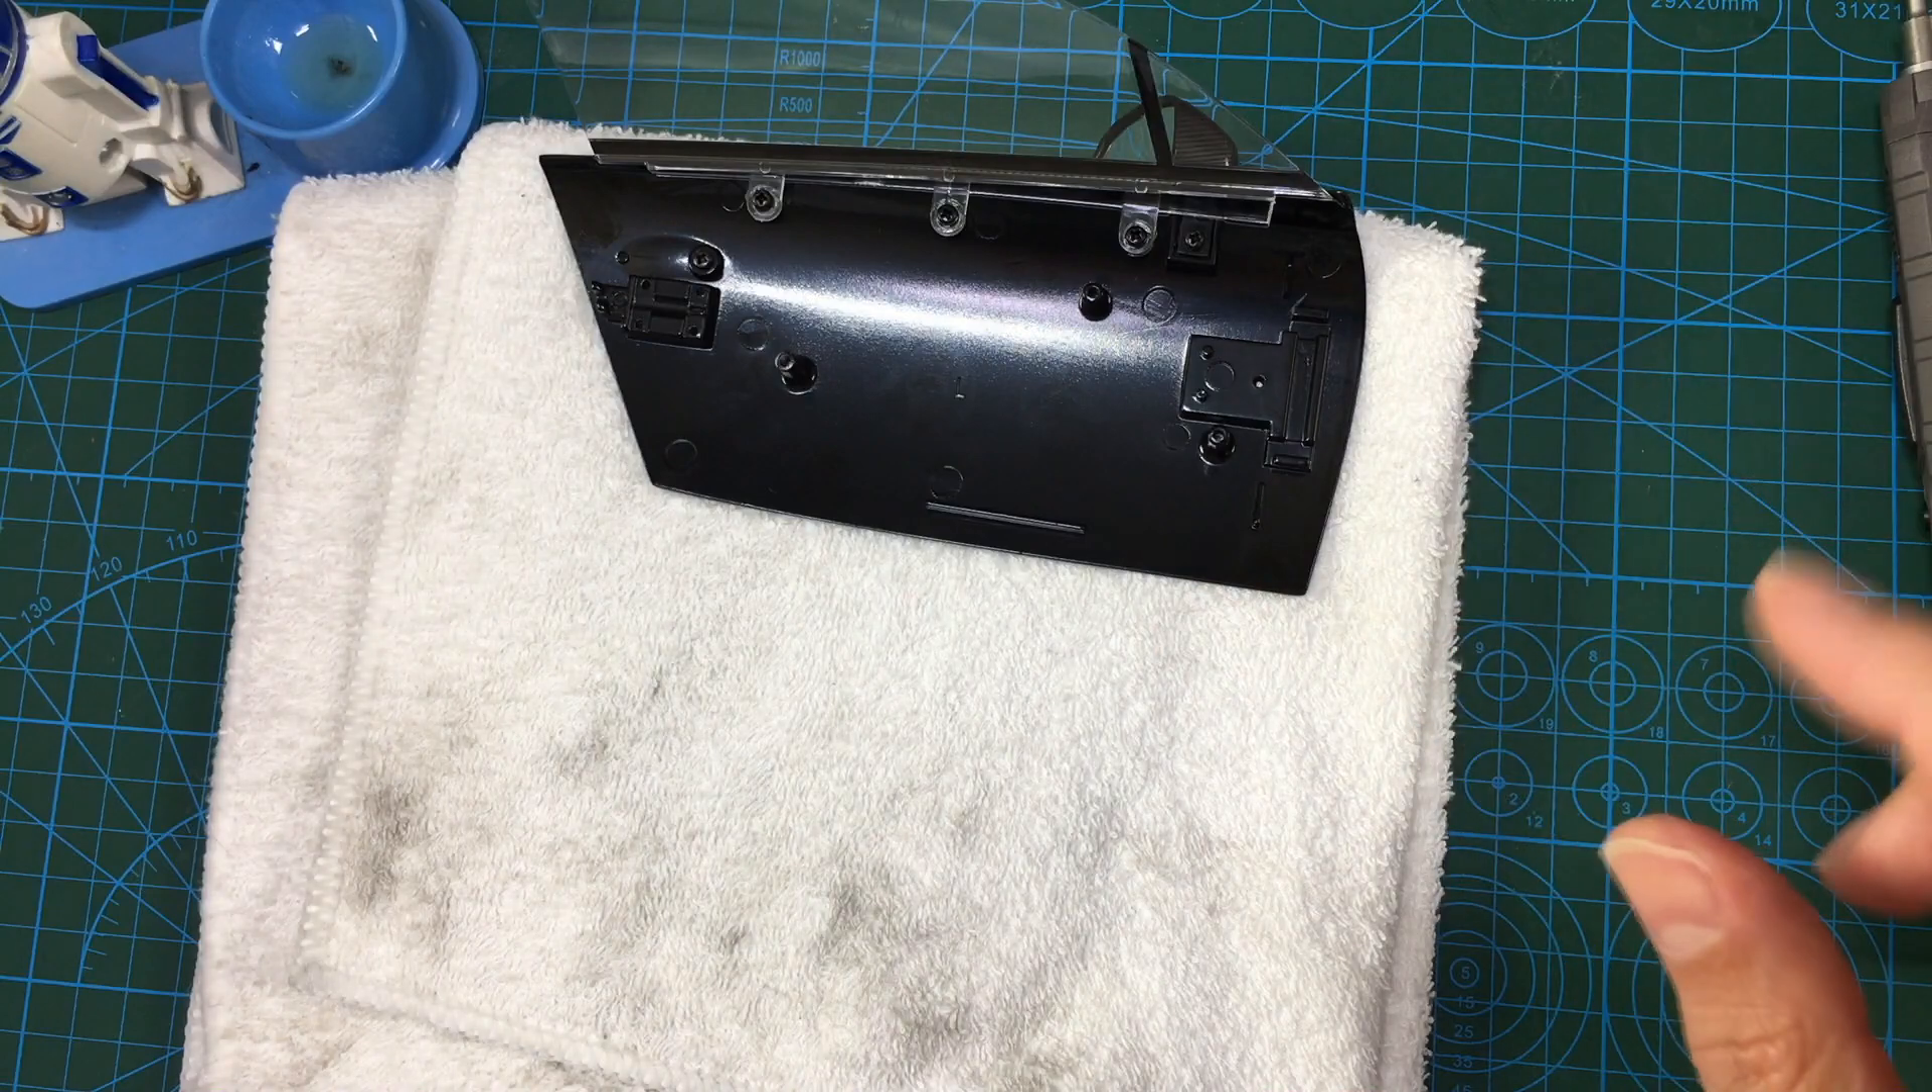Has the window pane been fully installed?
Yes.